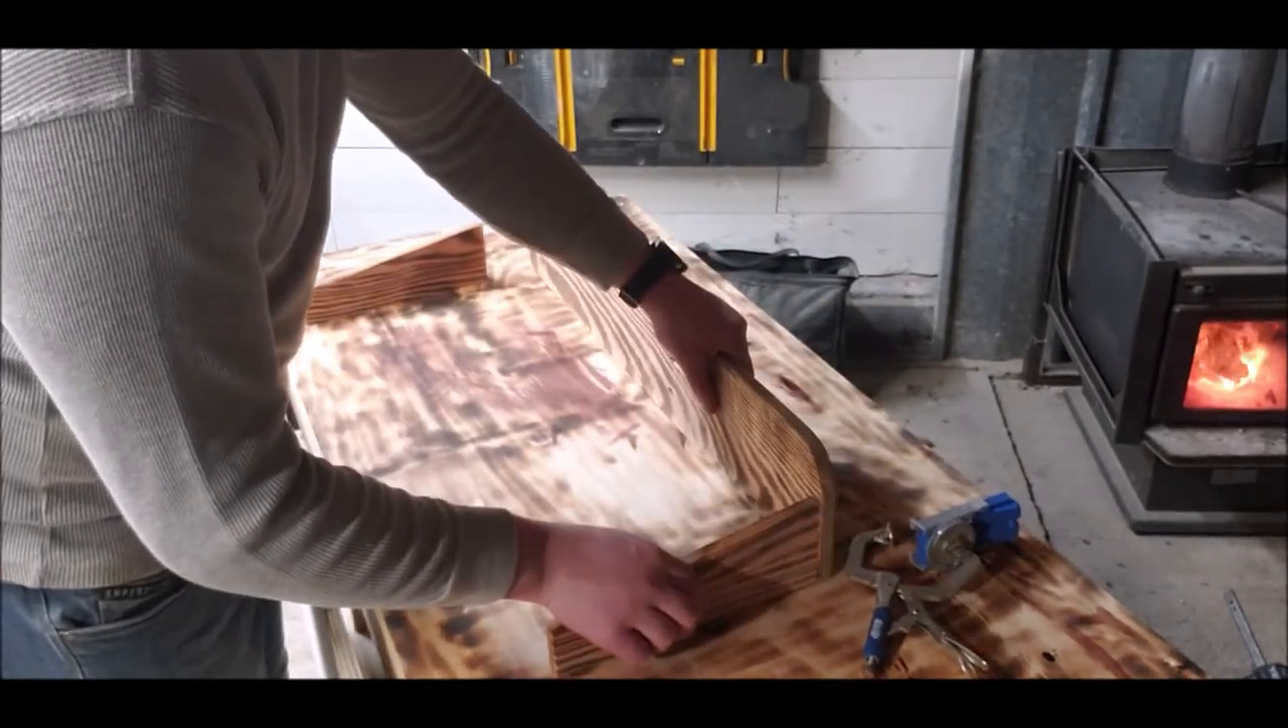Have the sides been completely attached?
No.